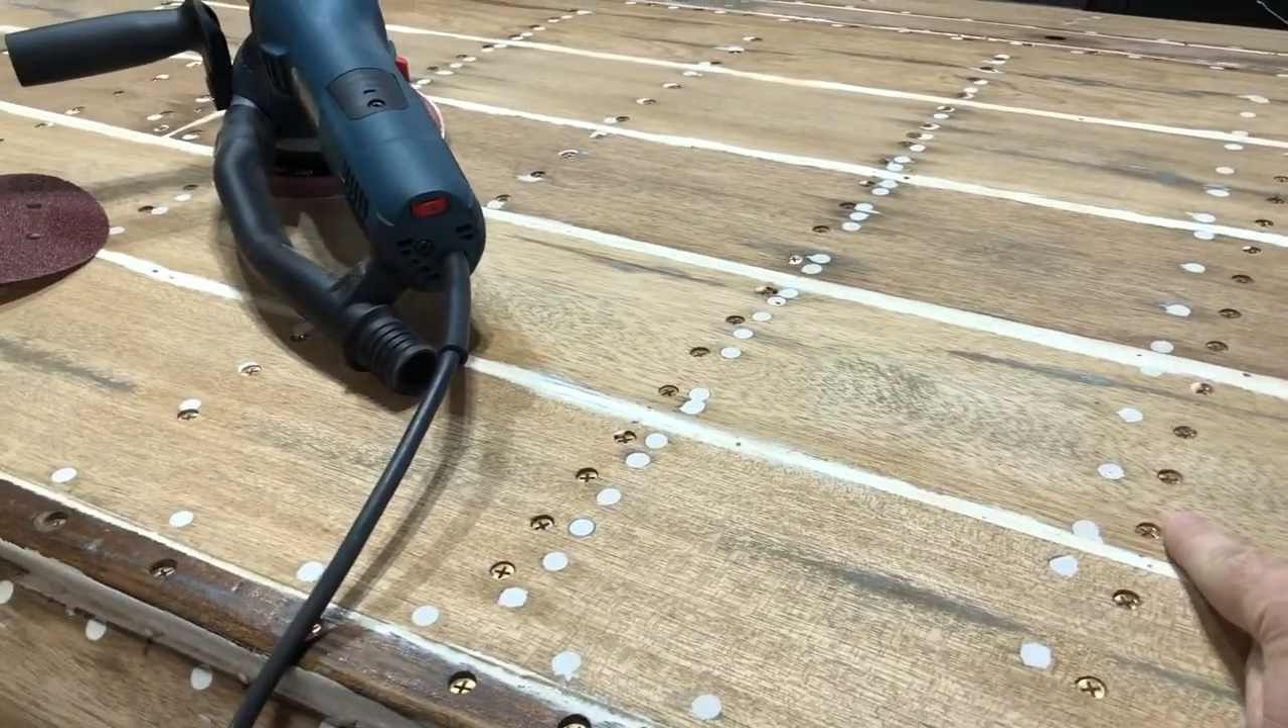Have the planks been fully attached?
Yes.